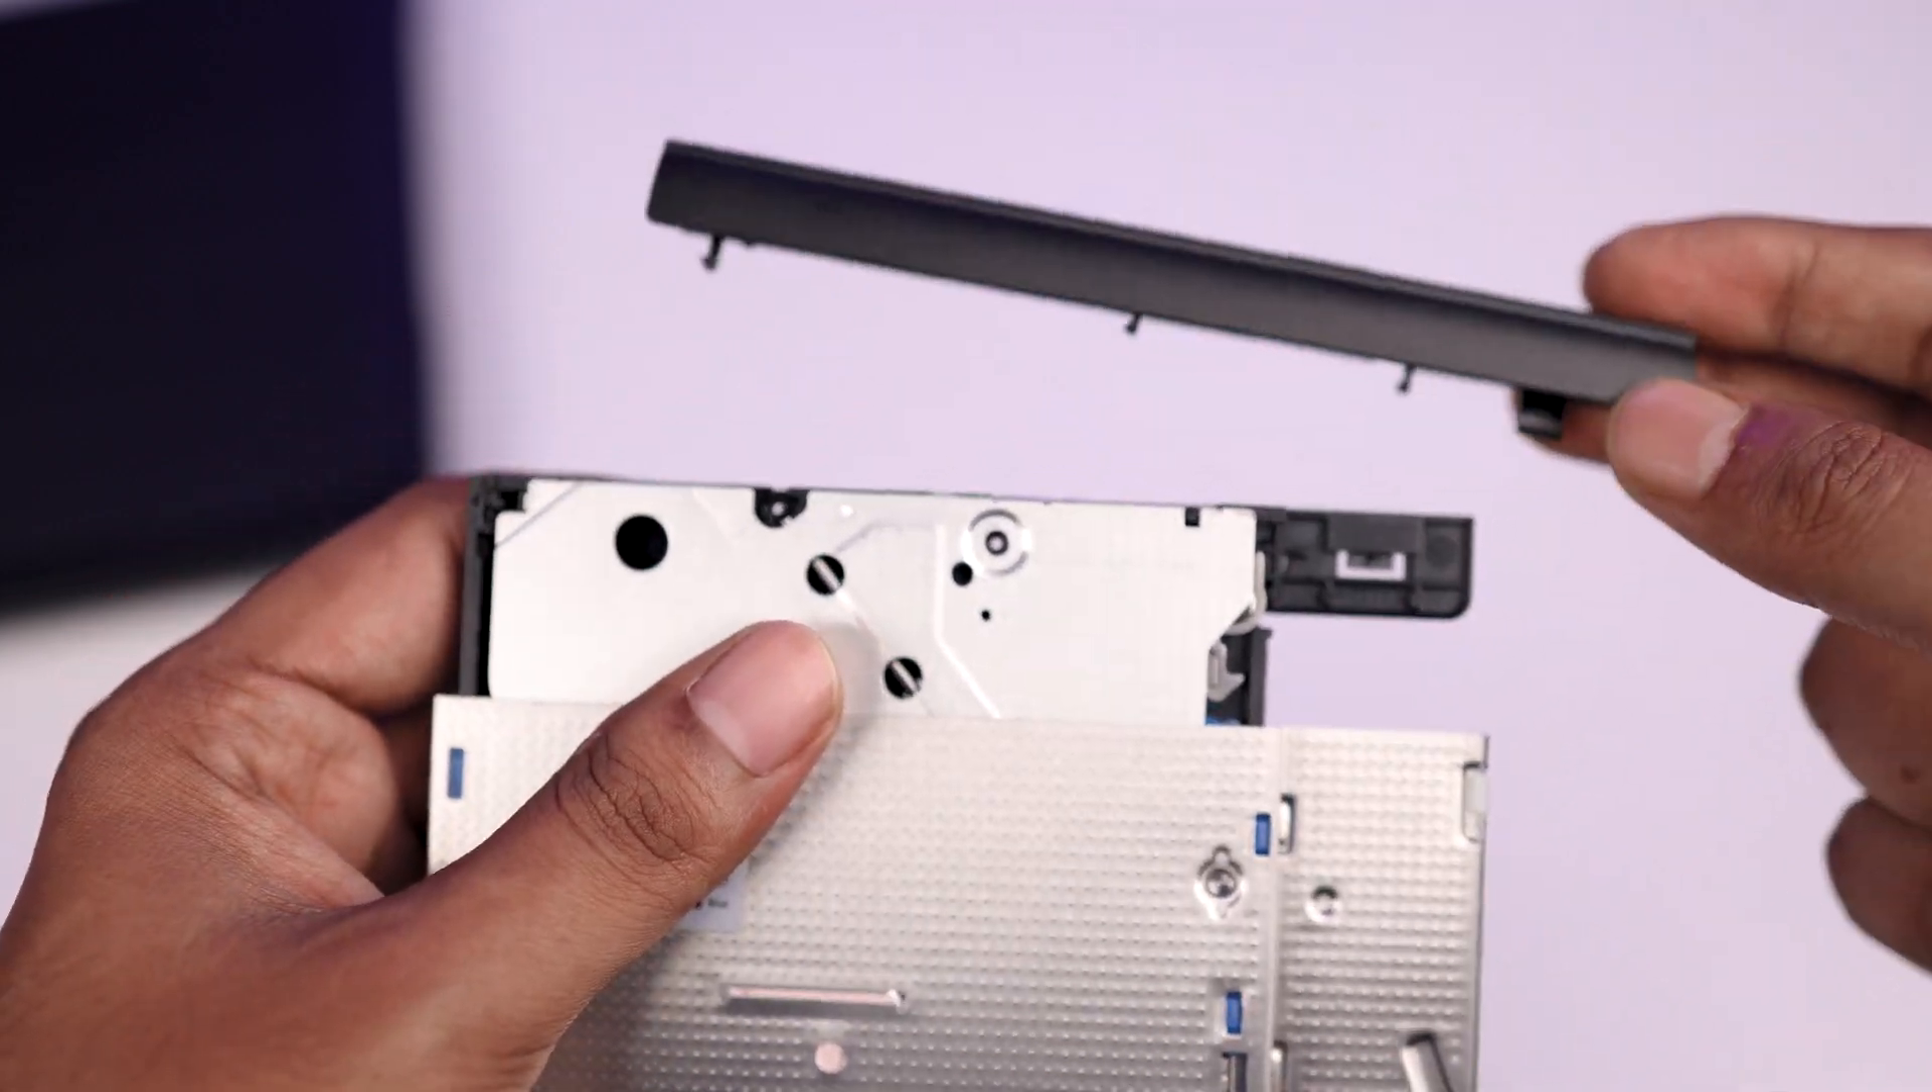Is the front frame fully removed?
Yes.